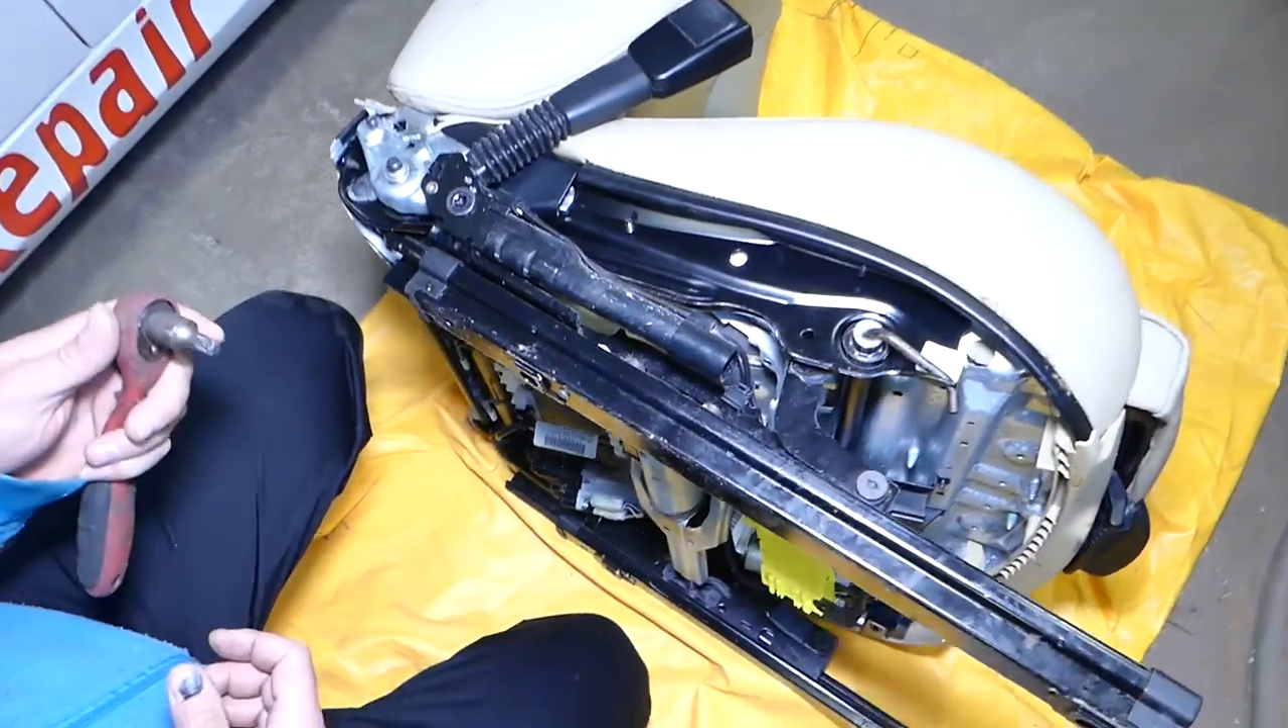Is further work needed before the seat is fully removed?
No.